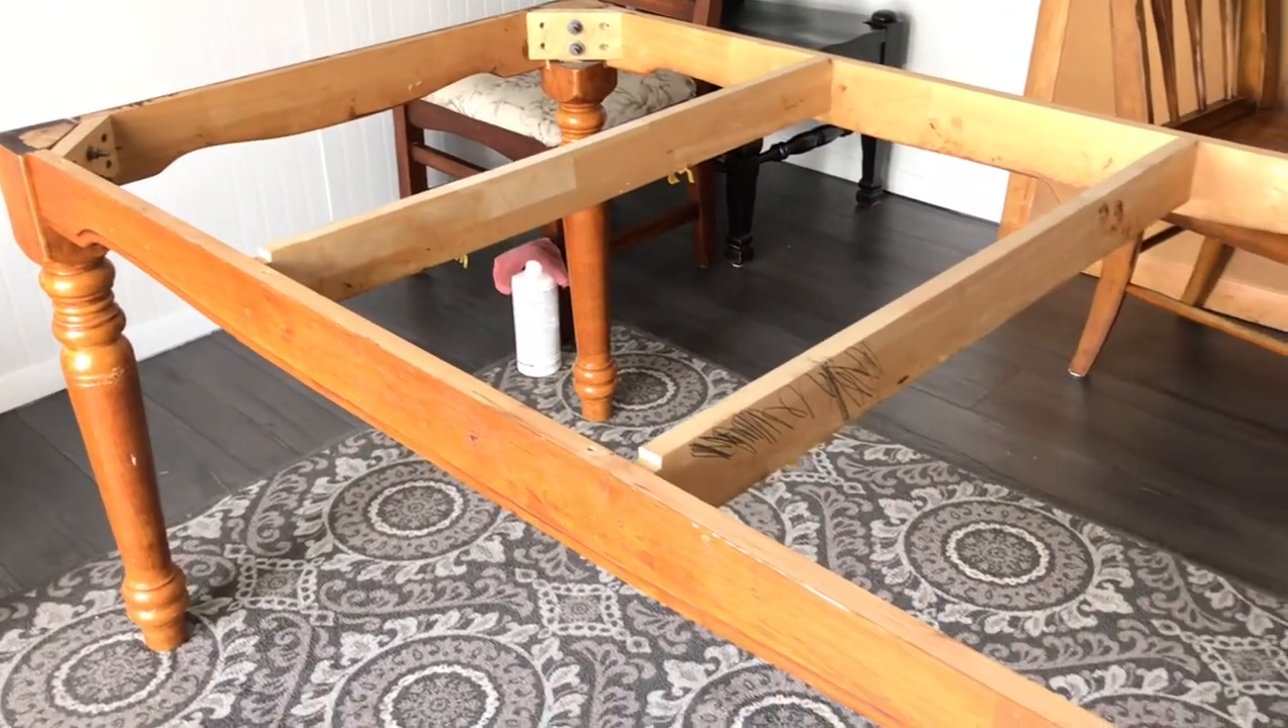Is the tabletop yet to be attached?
Yes.